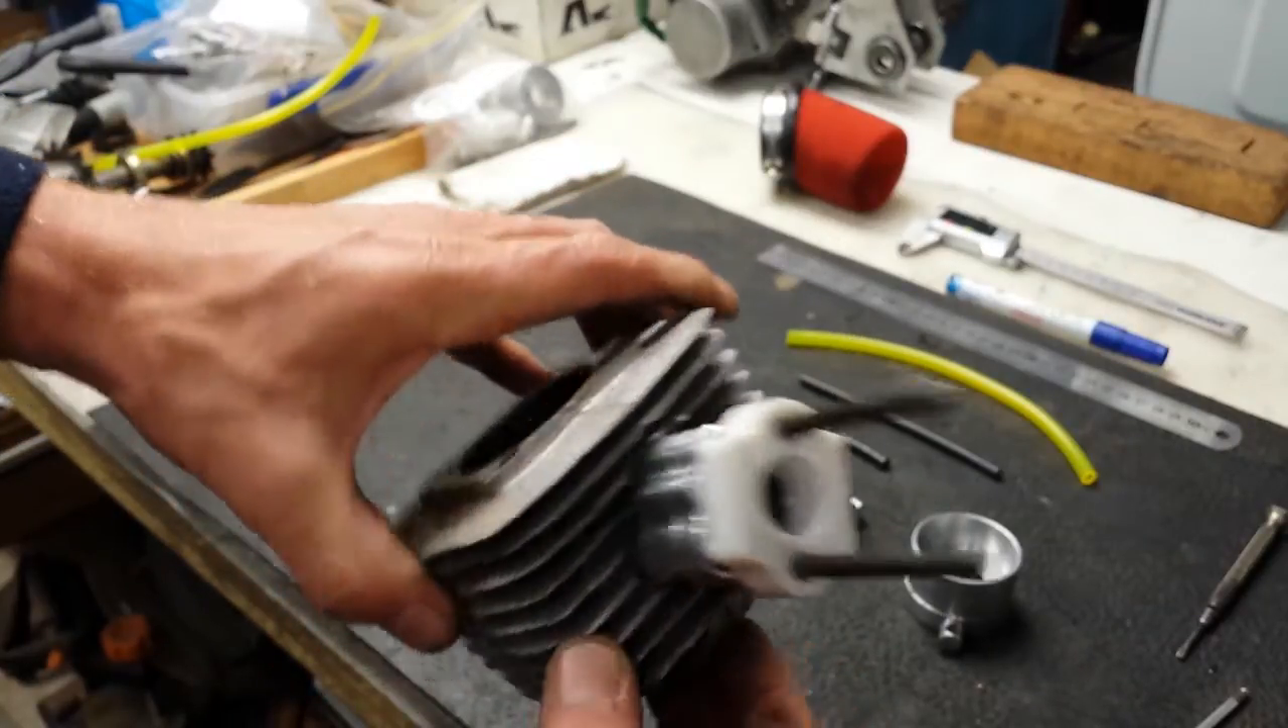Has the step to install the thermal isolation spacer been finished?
Yes.